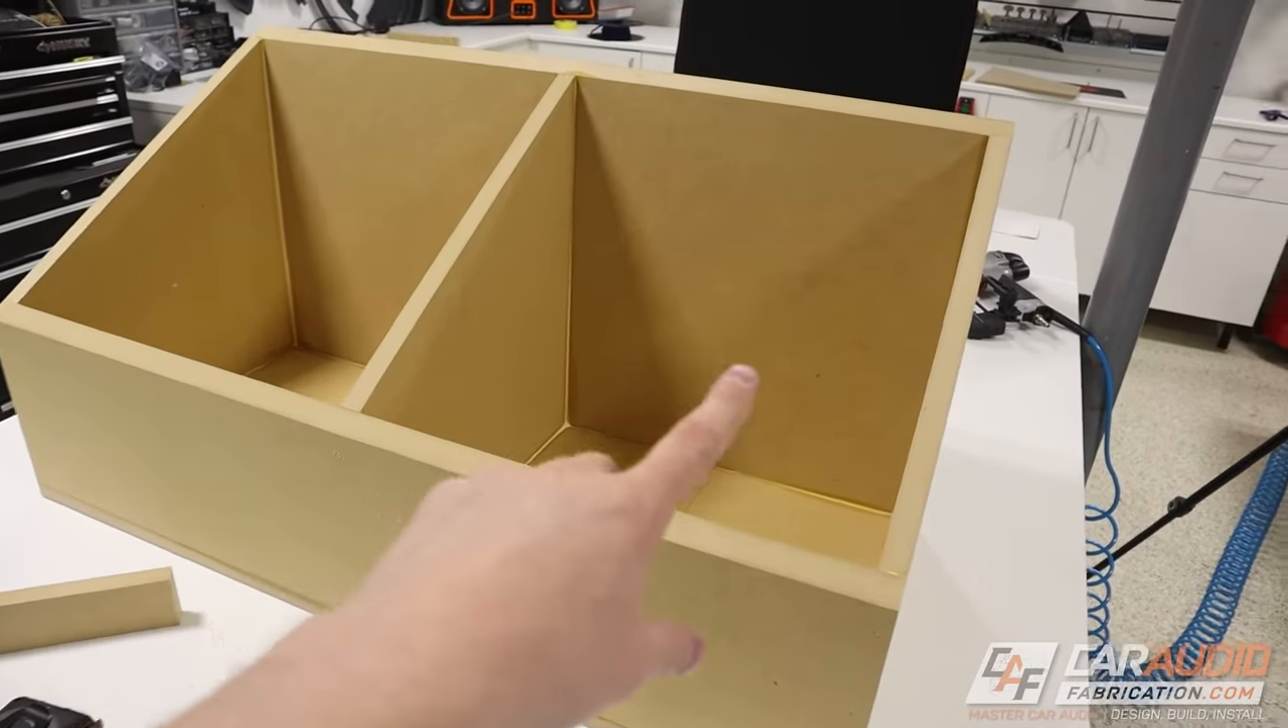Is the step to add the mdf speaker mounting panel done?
No.